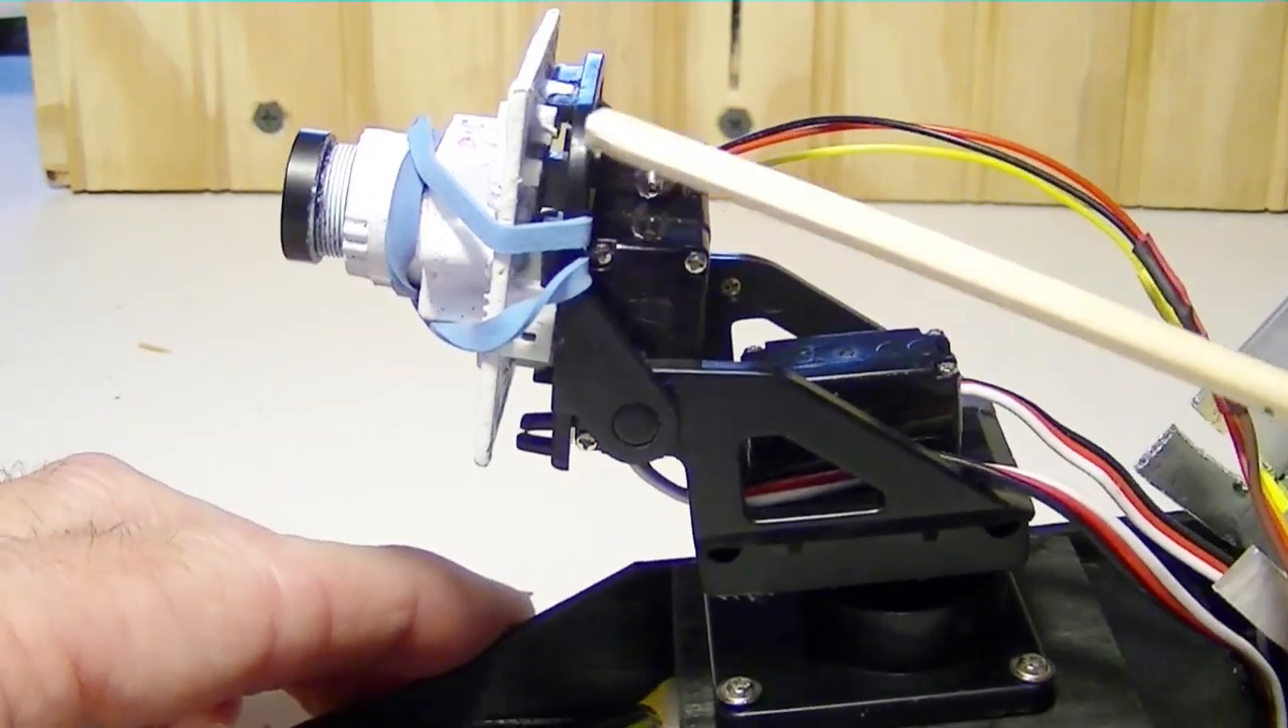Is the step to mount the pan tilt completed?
Yes.